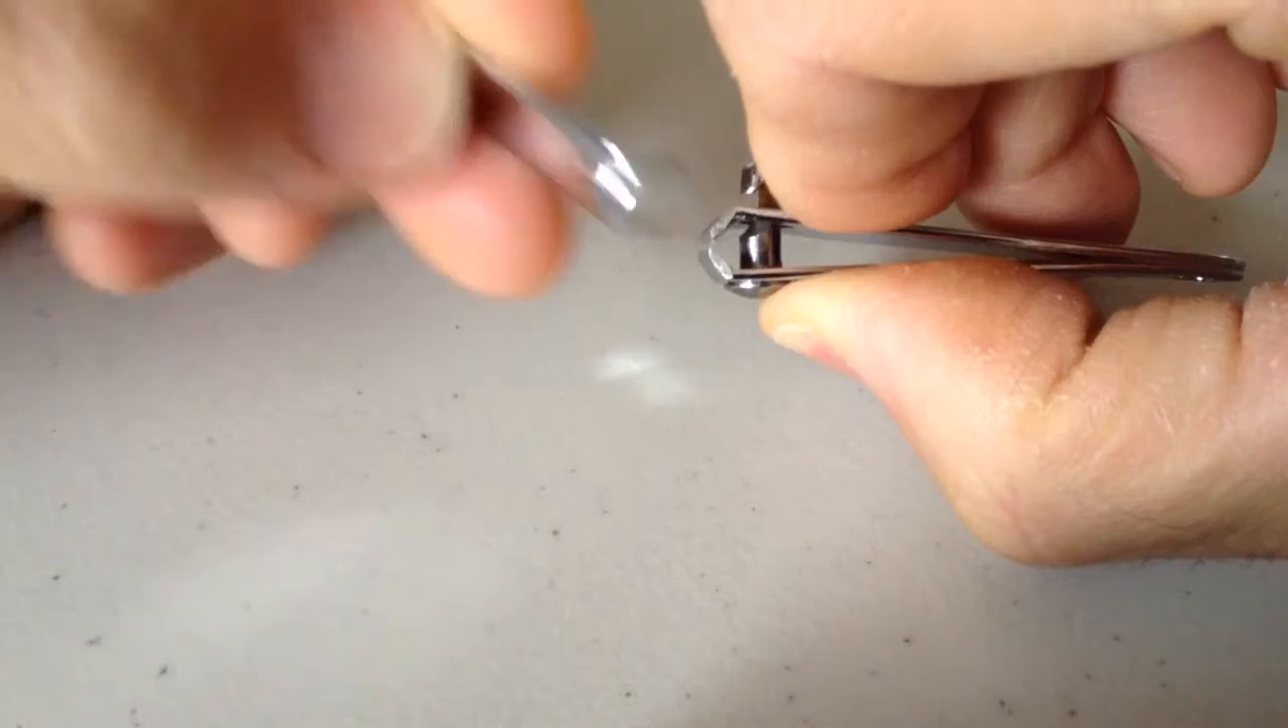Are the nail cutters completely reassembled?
No.